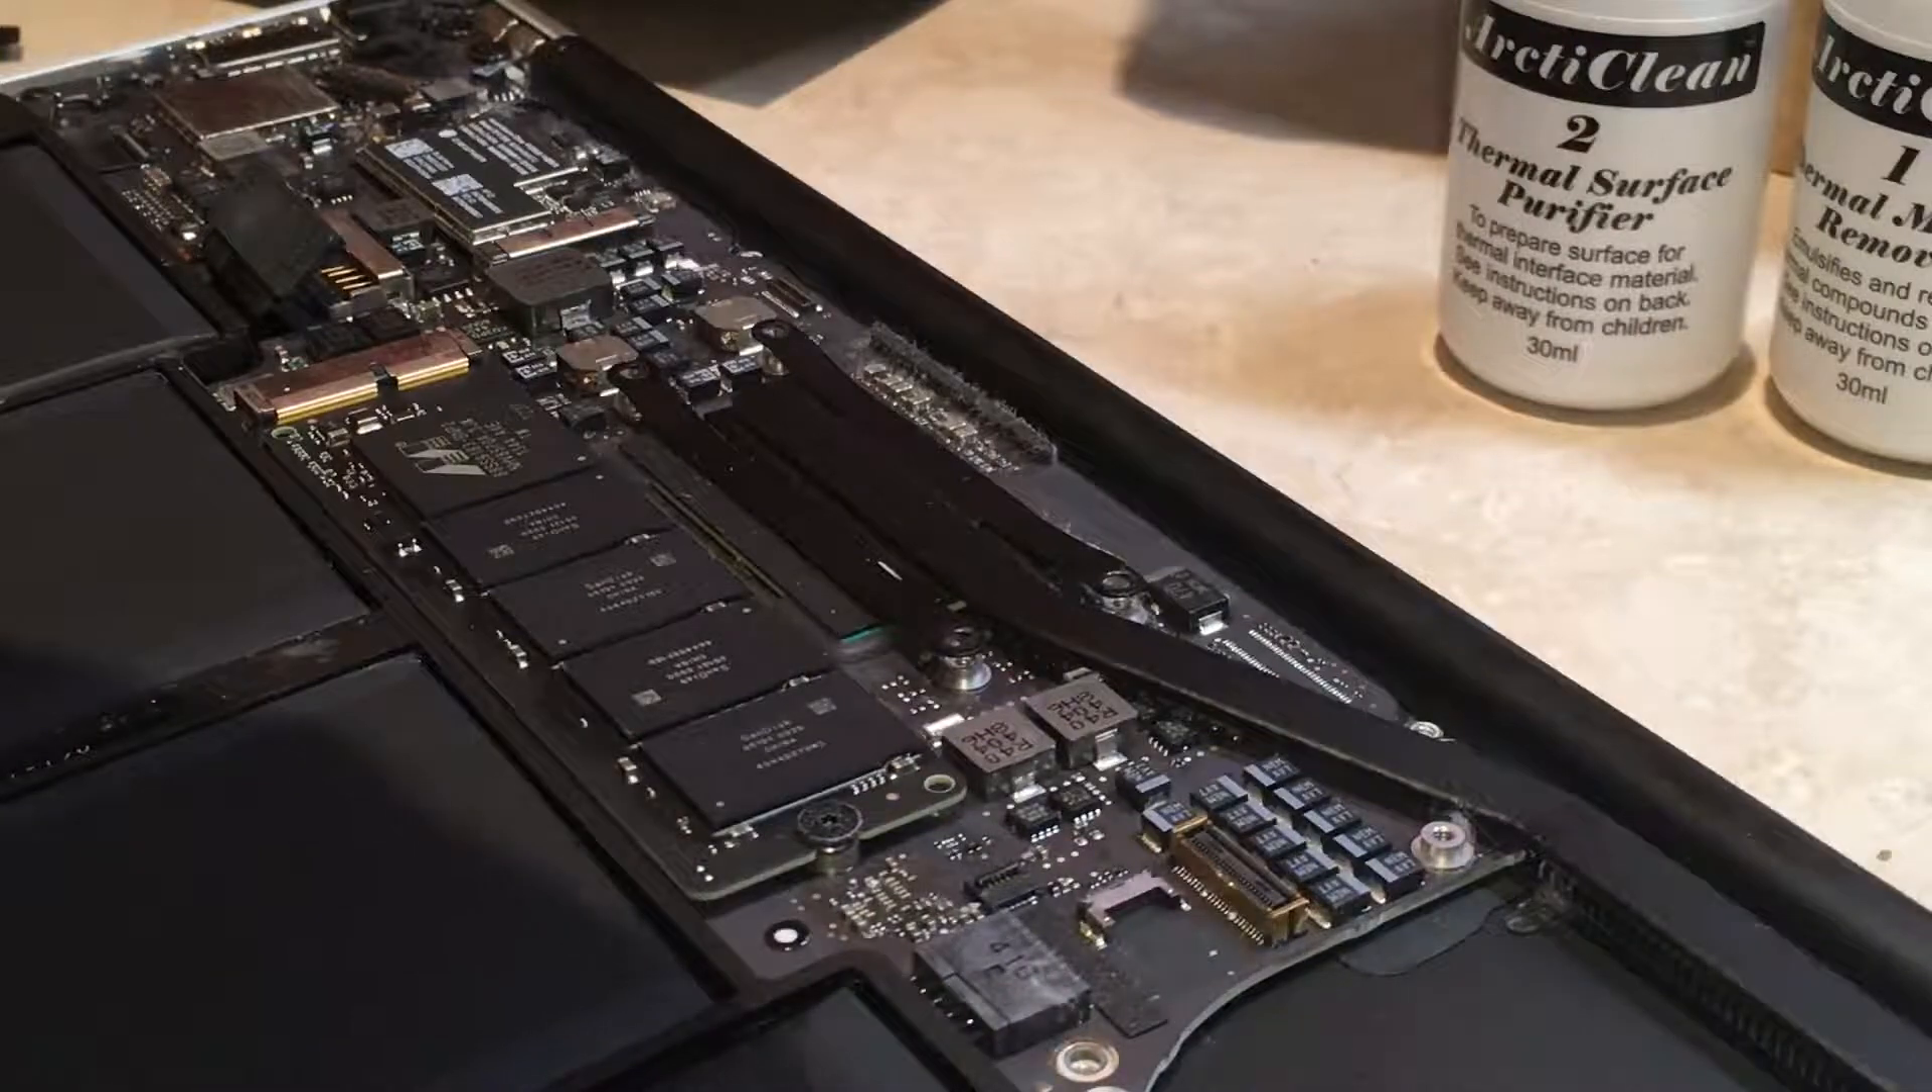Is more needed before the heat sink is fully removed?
Yes.